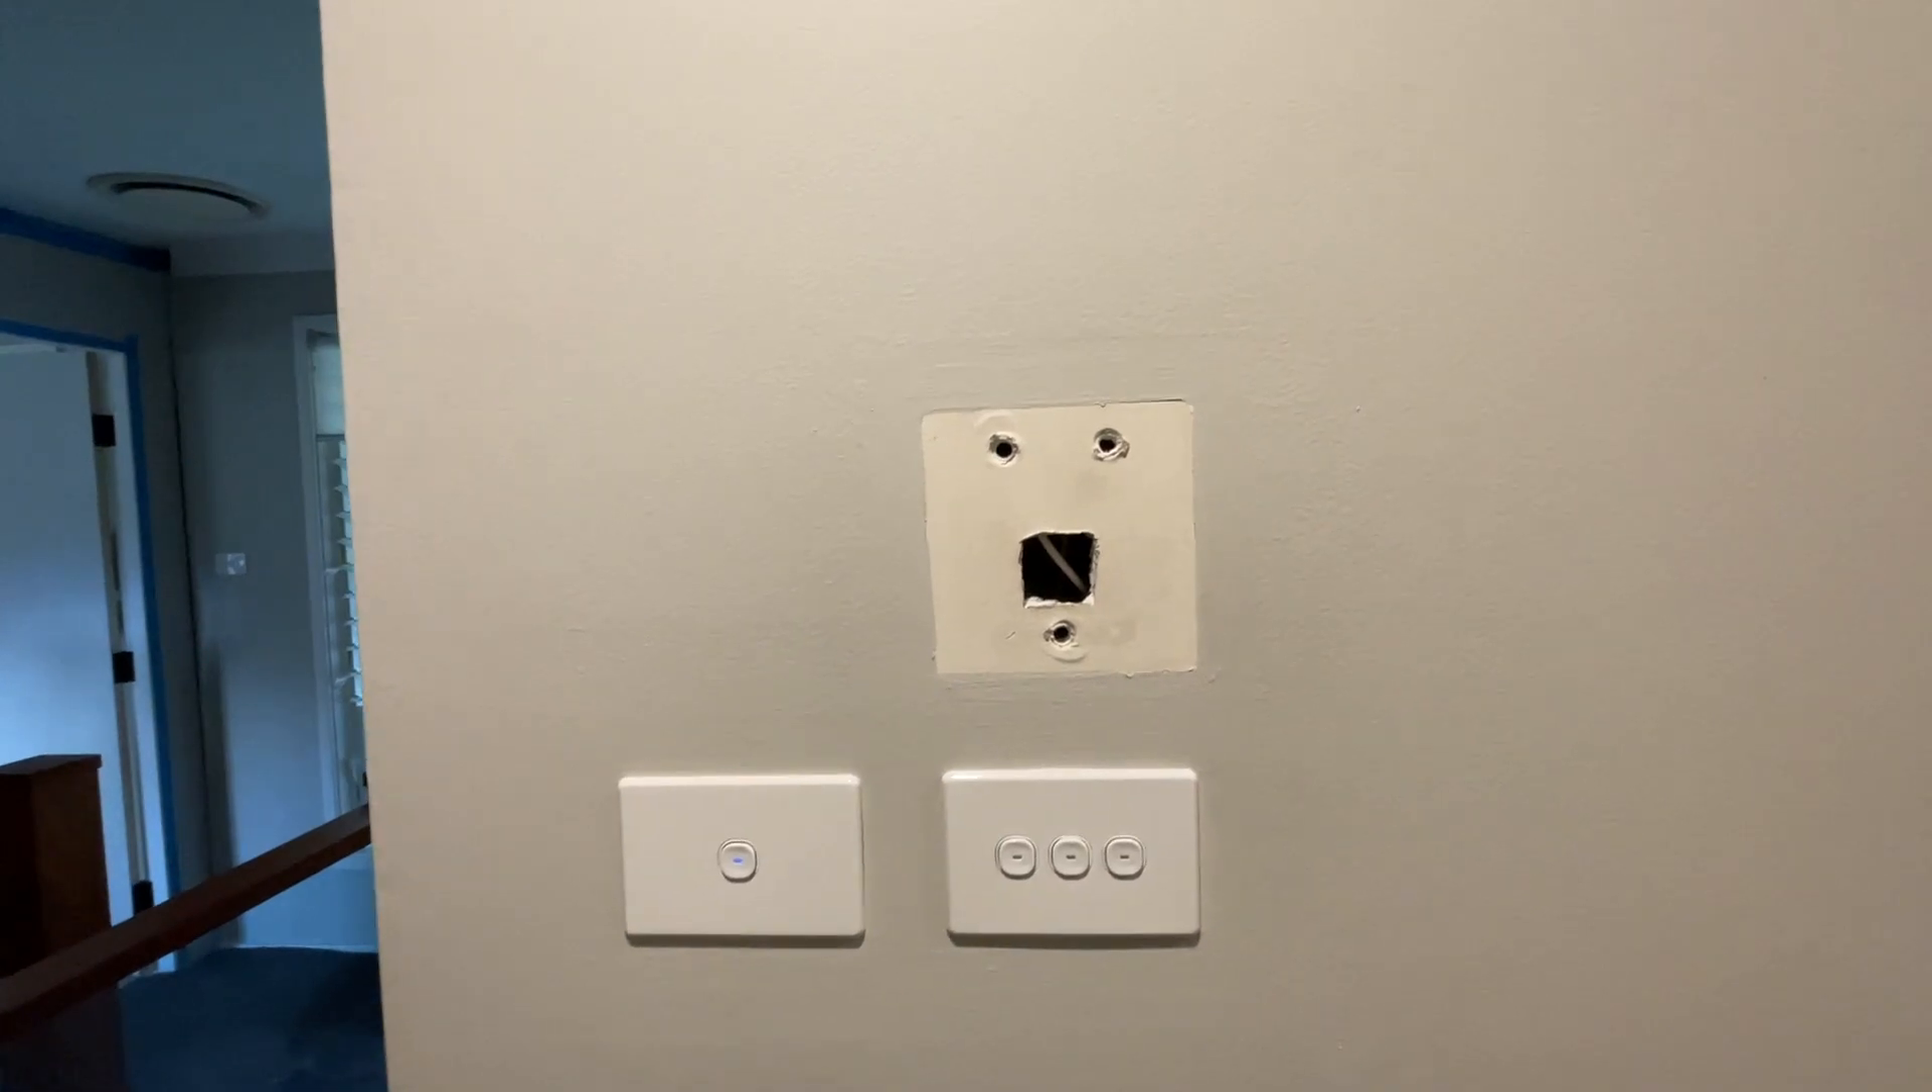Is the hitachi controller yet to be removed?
No.